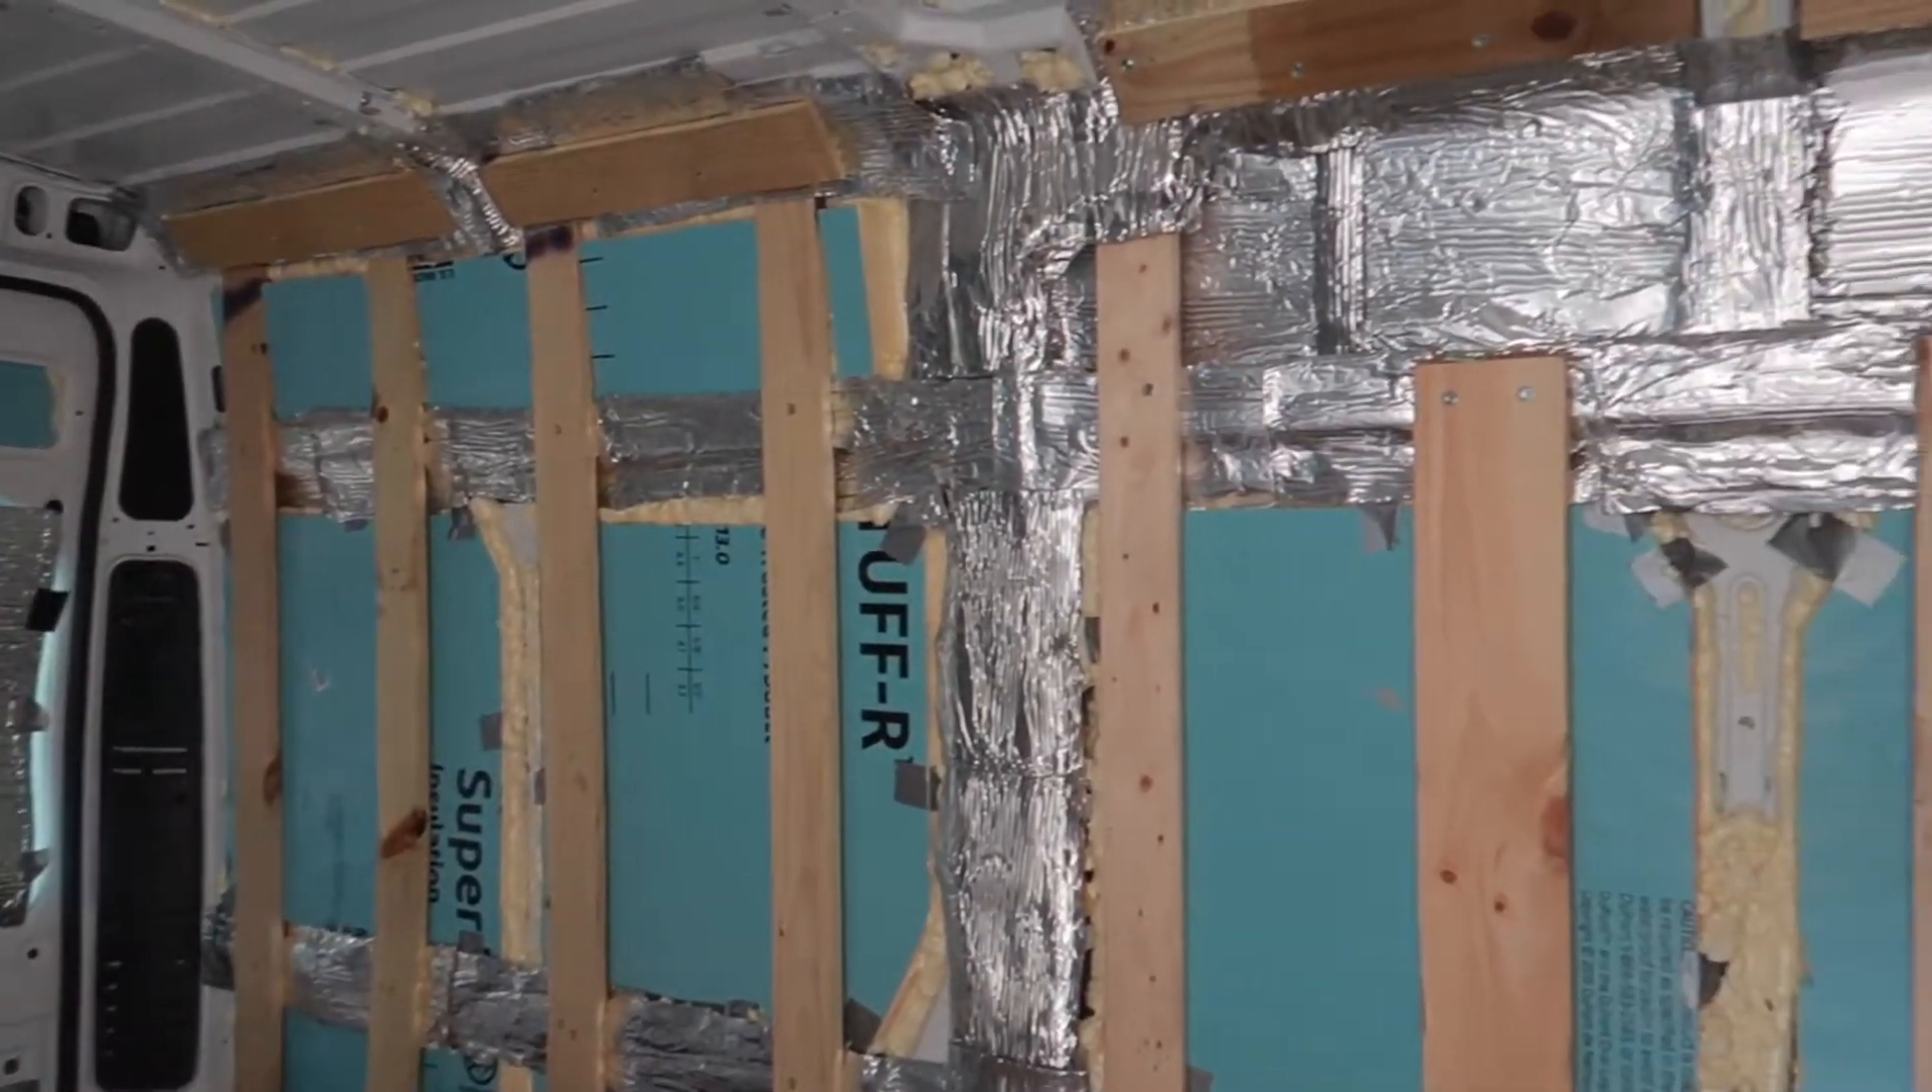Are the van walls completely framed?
Yes.